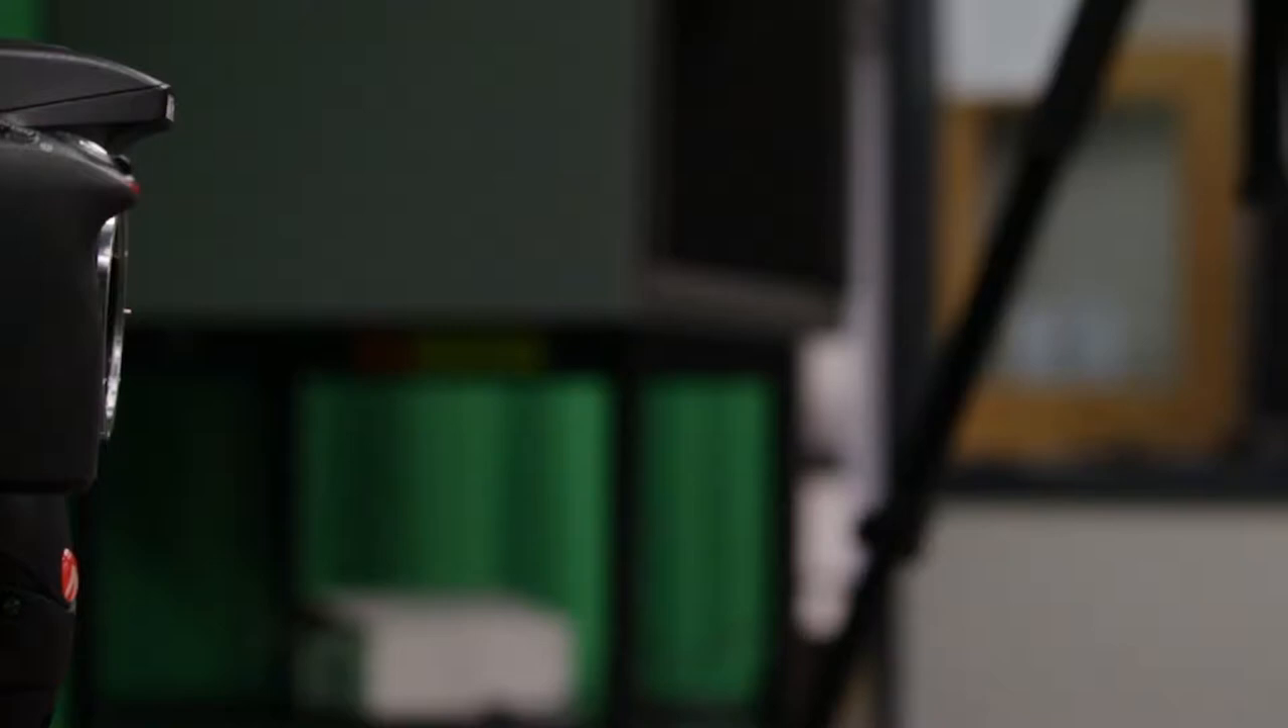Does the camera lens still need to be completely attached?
Yes.